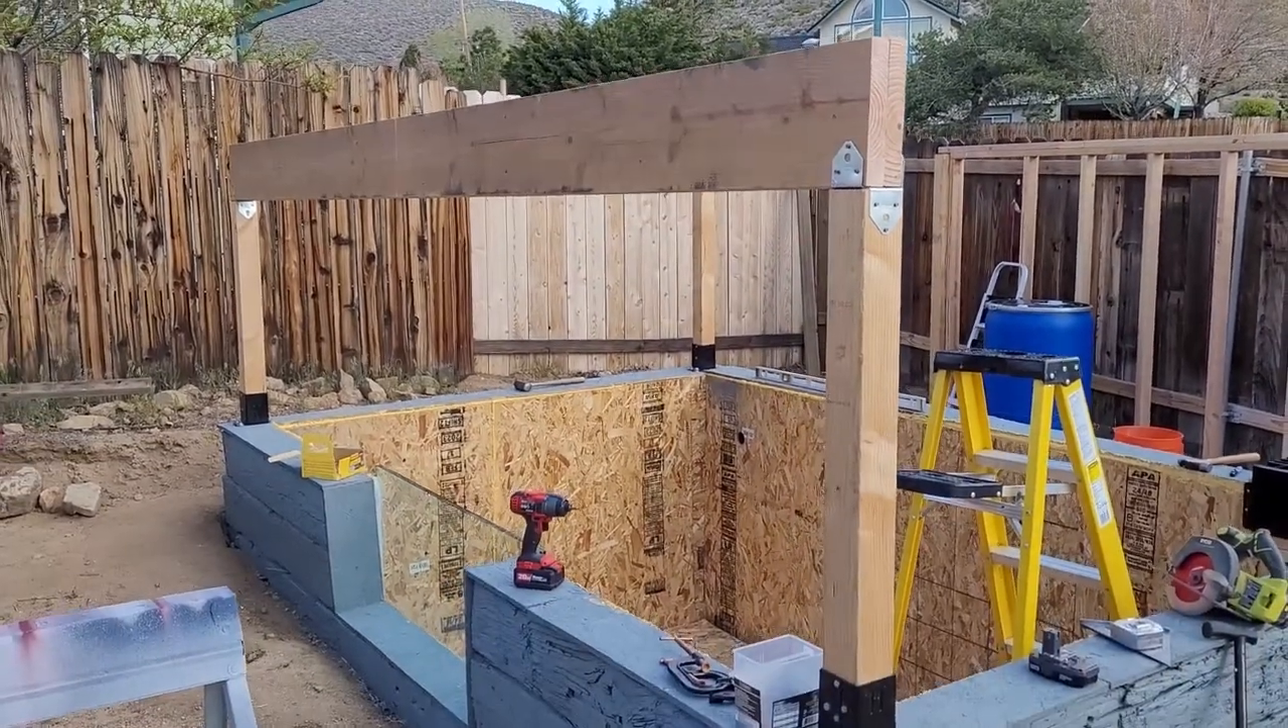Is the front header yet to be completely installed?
No.